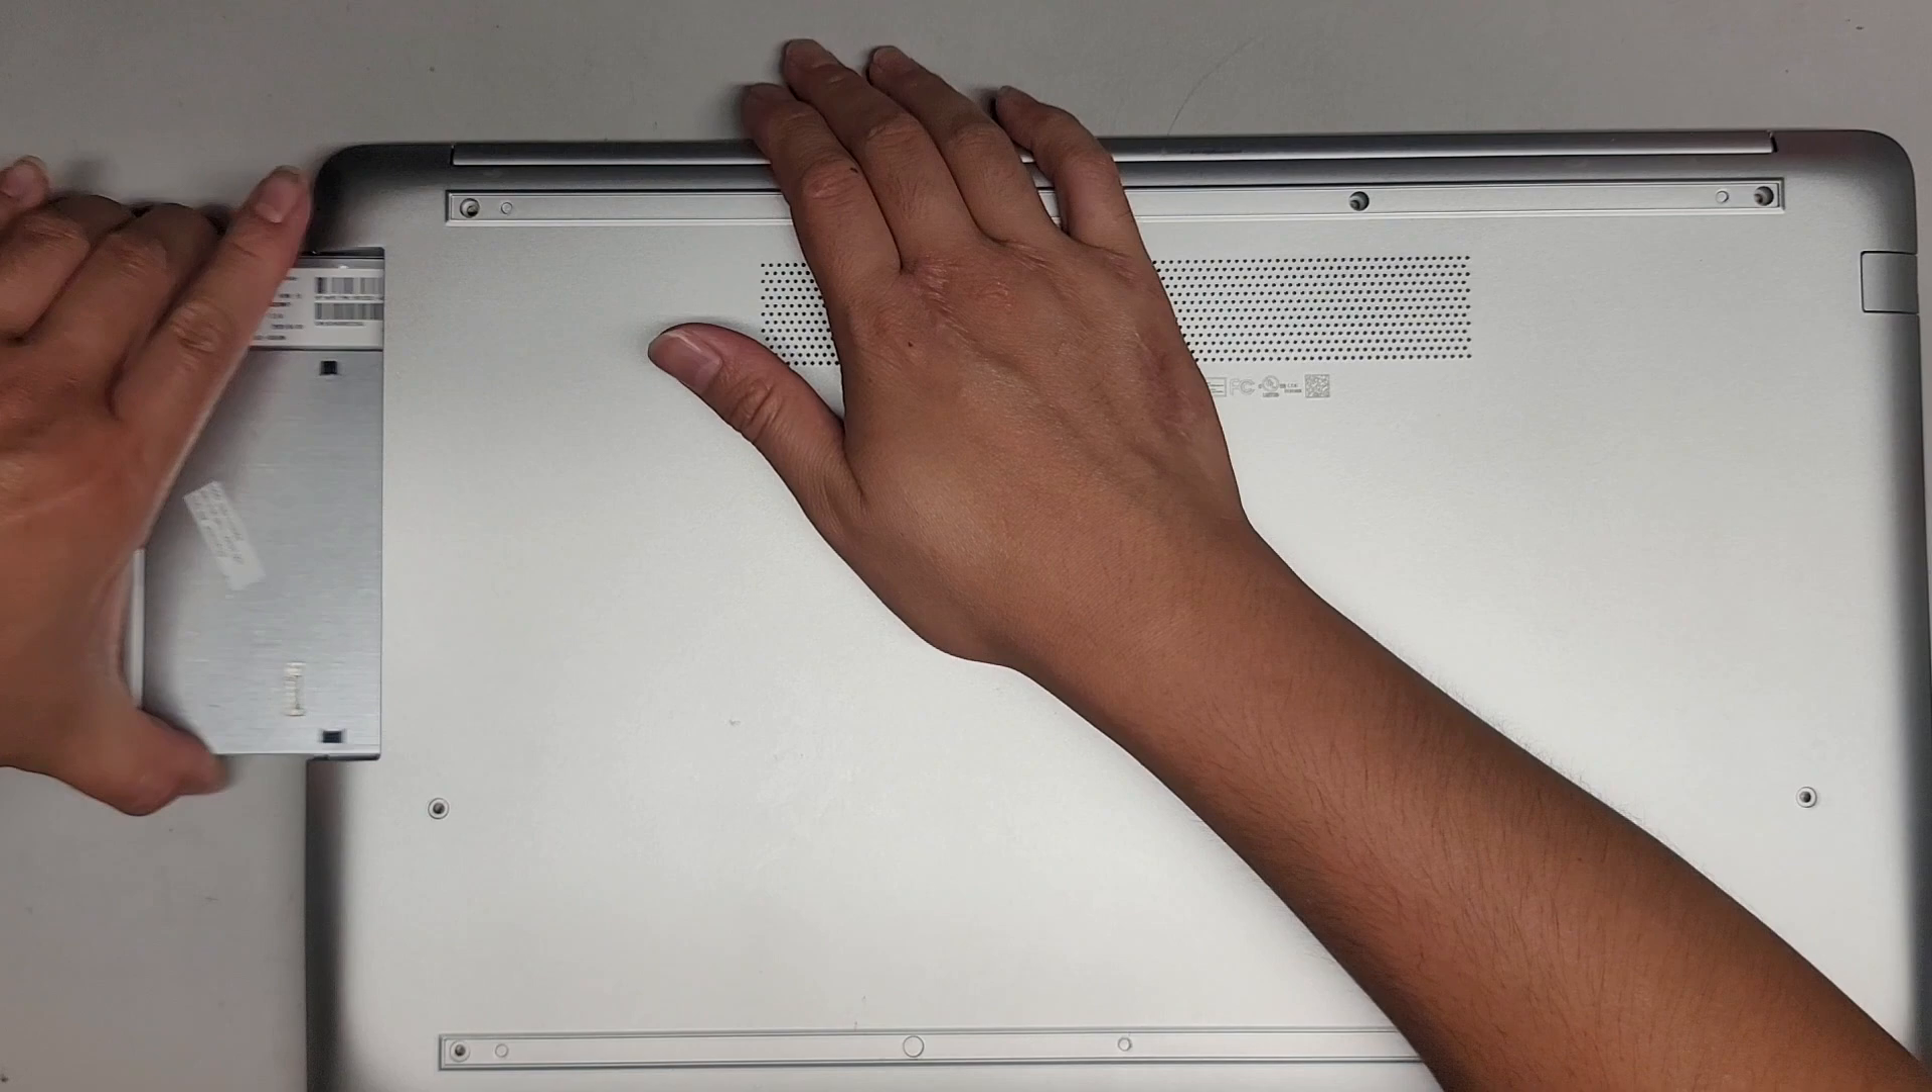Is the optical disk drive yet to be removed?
Yes.